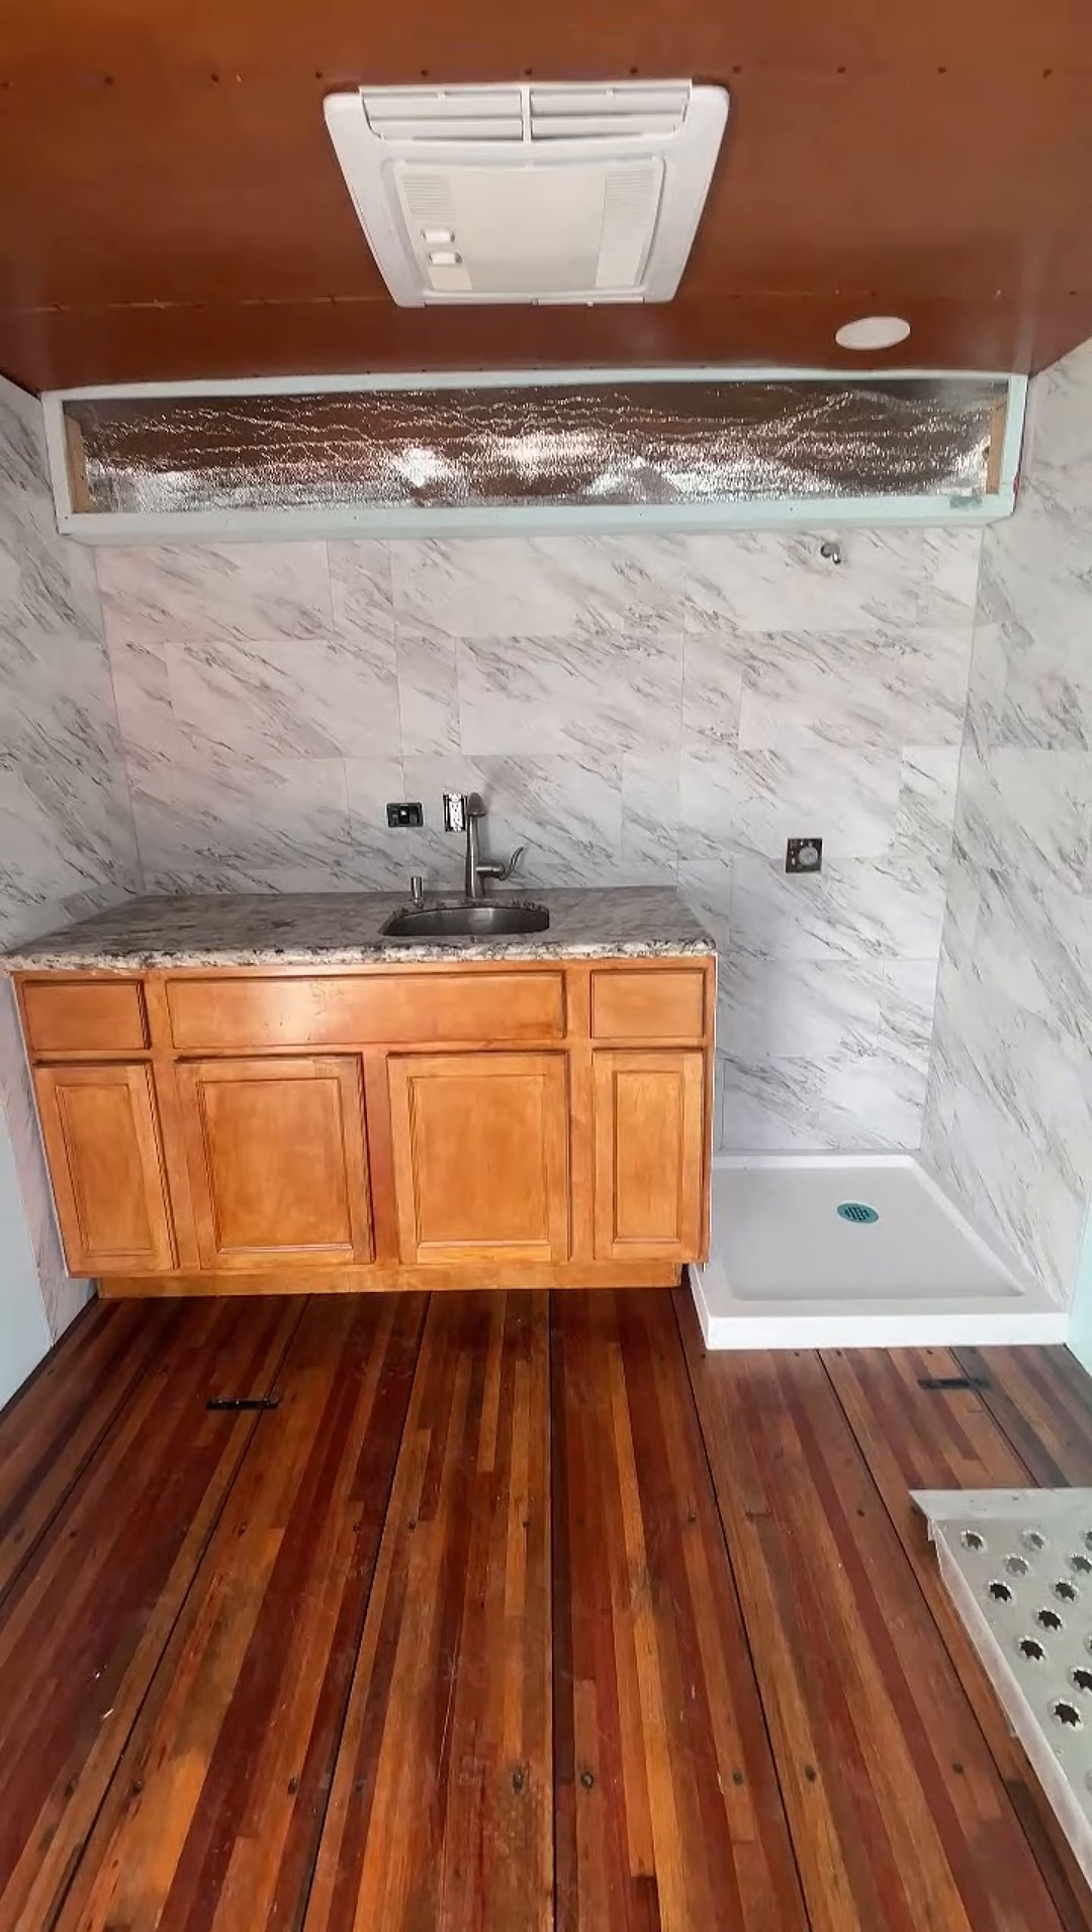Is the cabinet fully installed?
Yes.